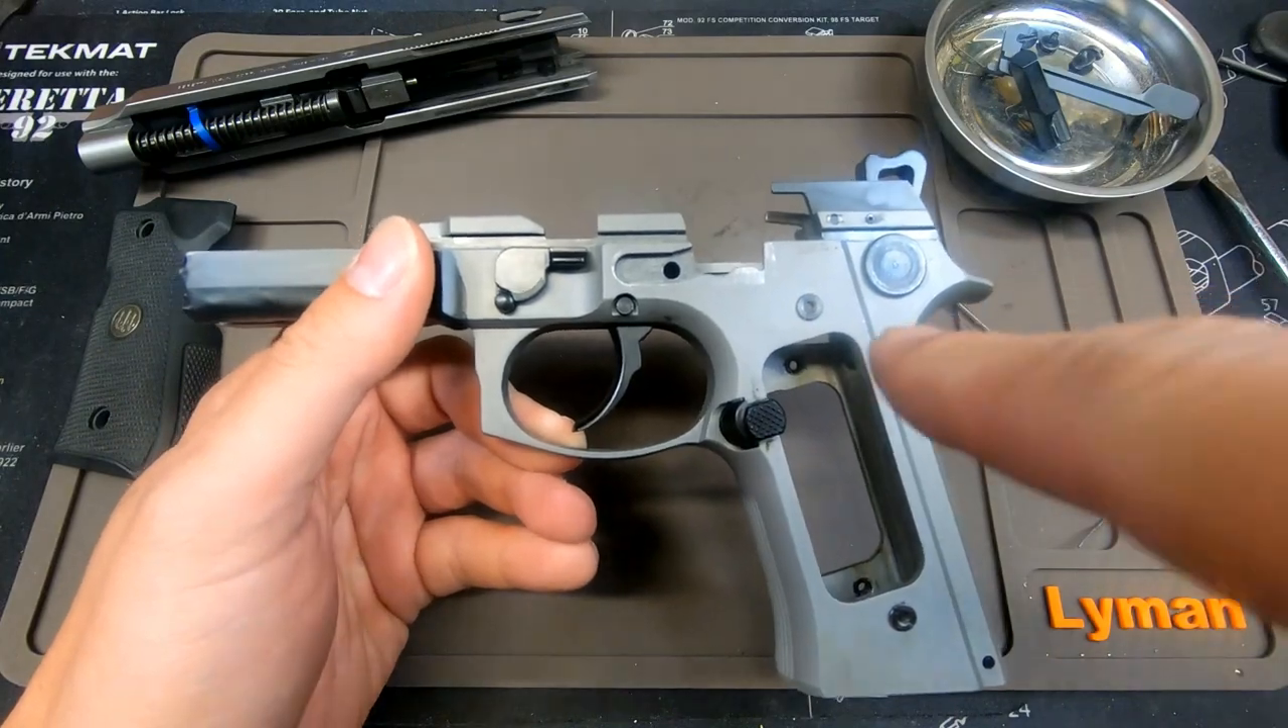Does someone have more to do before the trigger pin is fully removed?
Yes.